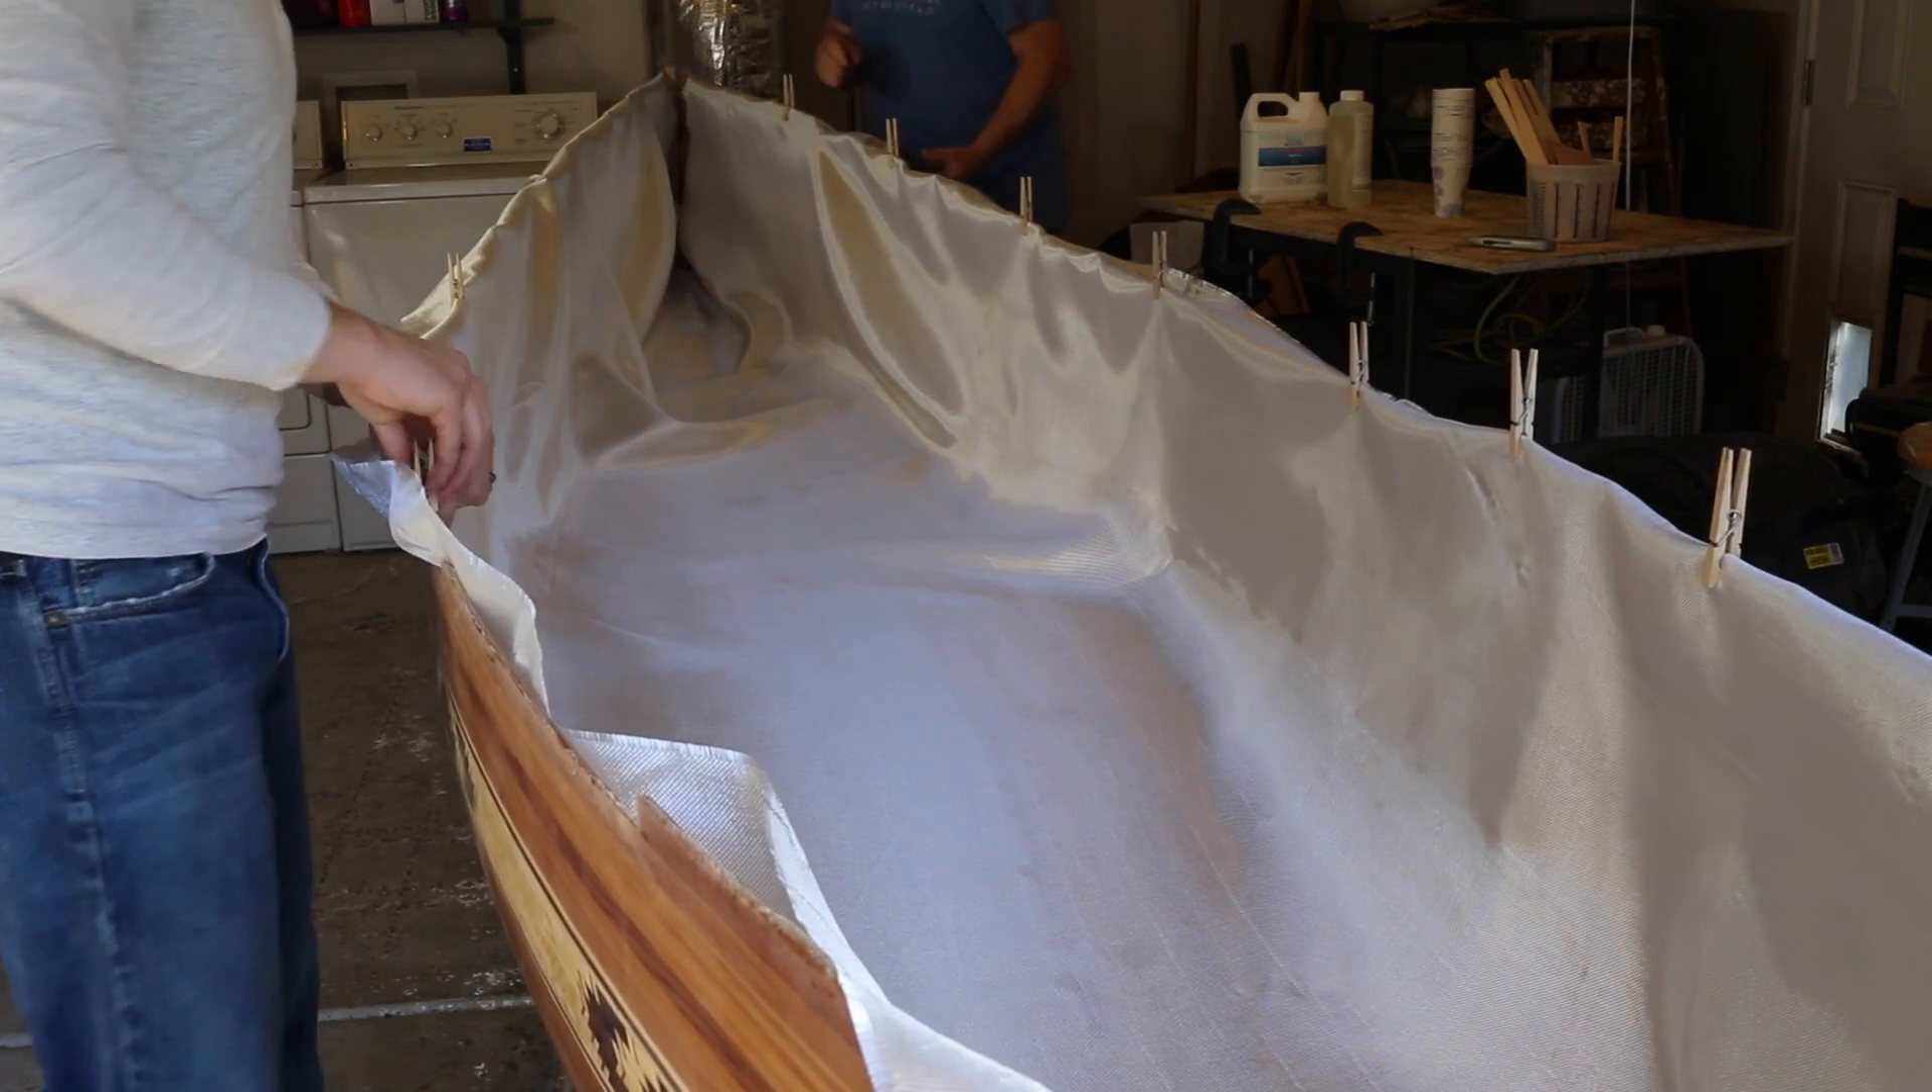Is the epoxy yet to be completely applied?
Yes.